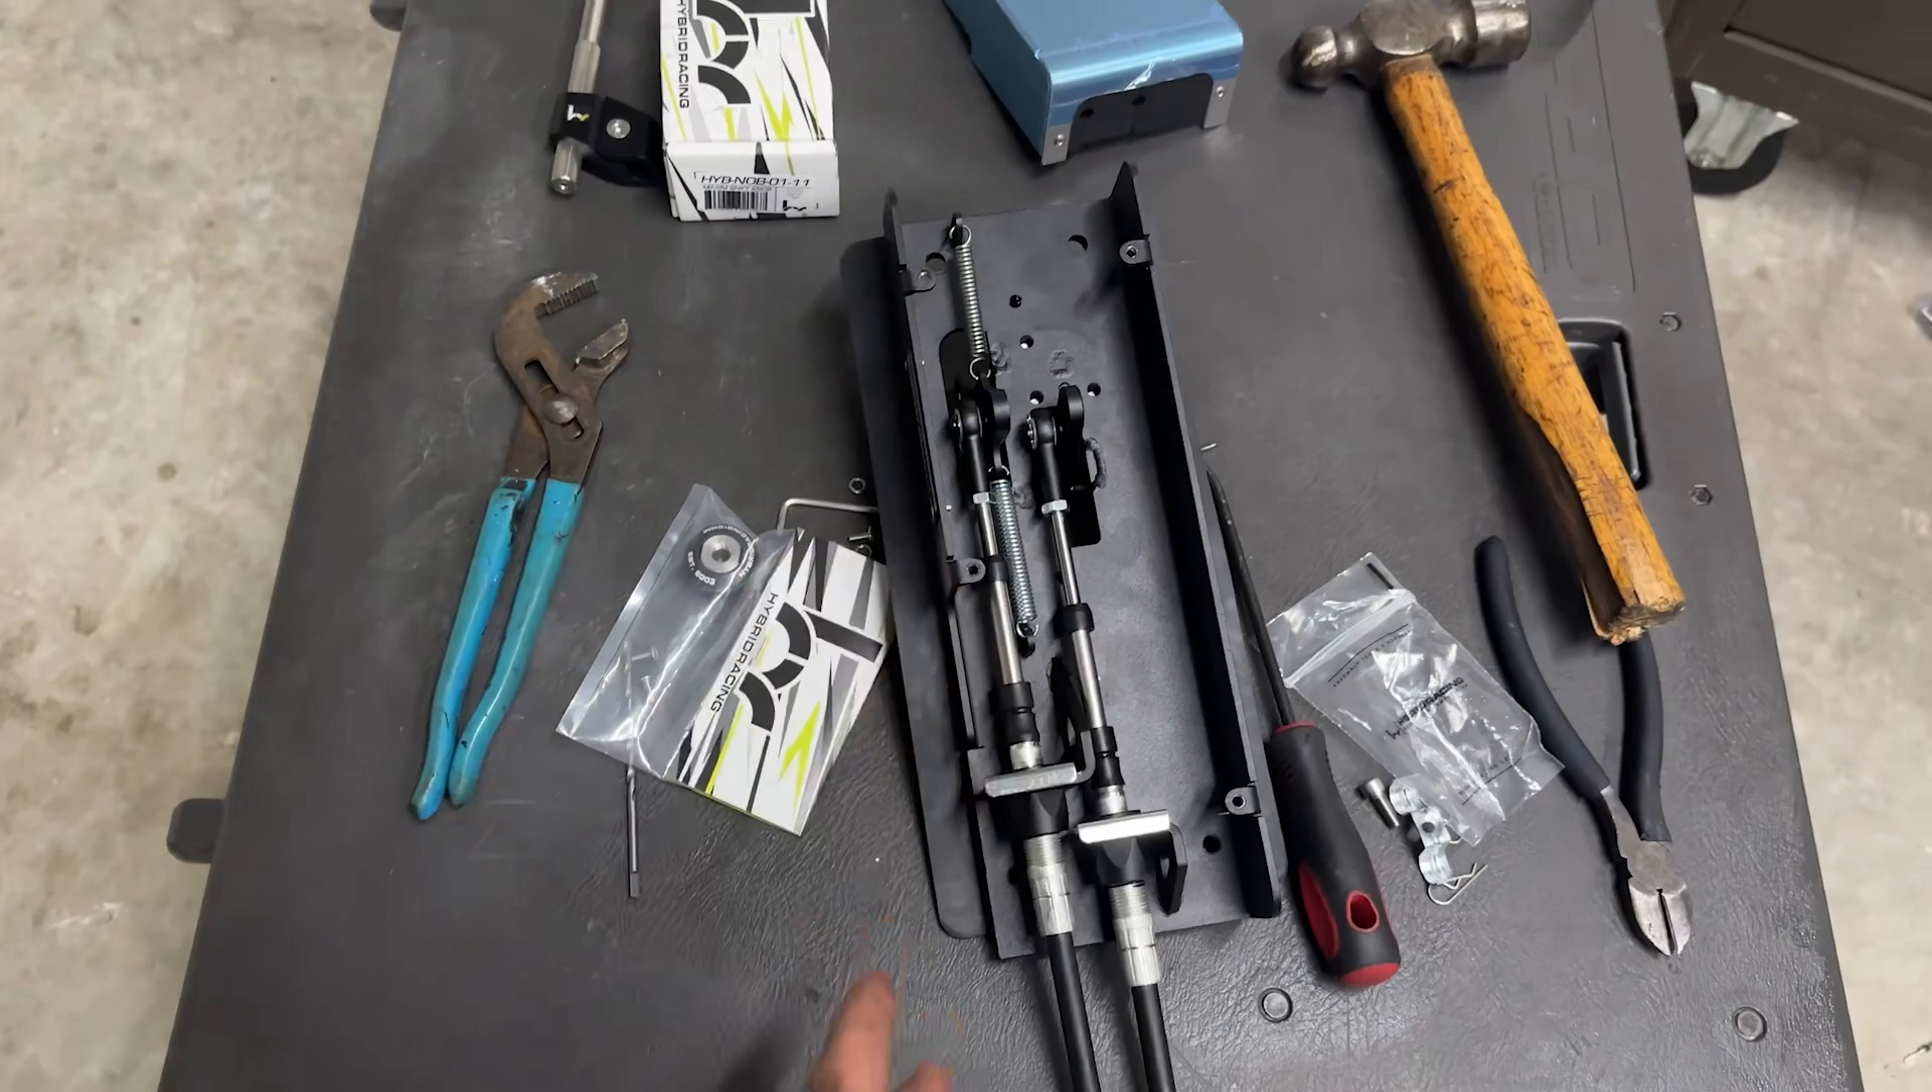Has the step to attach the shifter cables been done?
Yes.